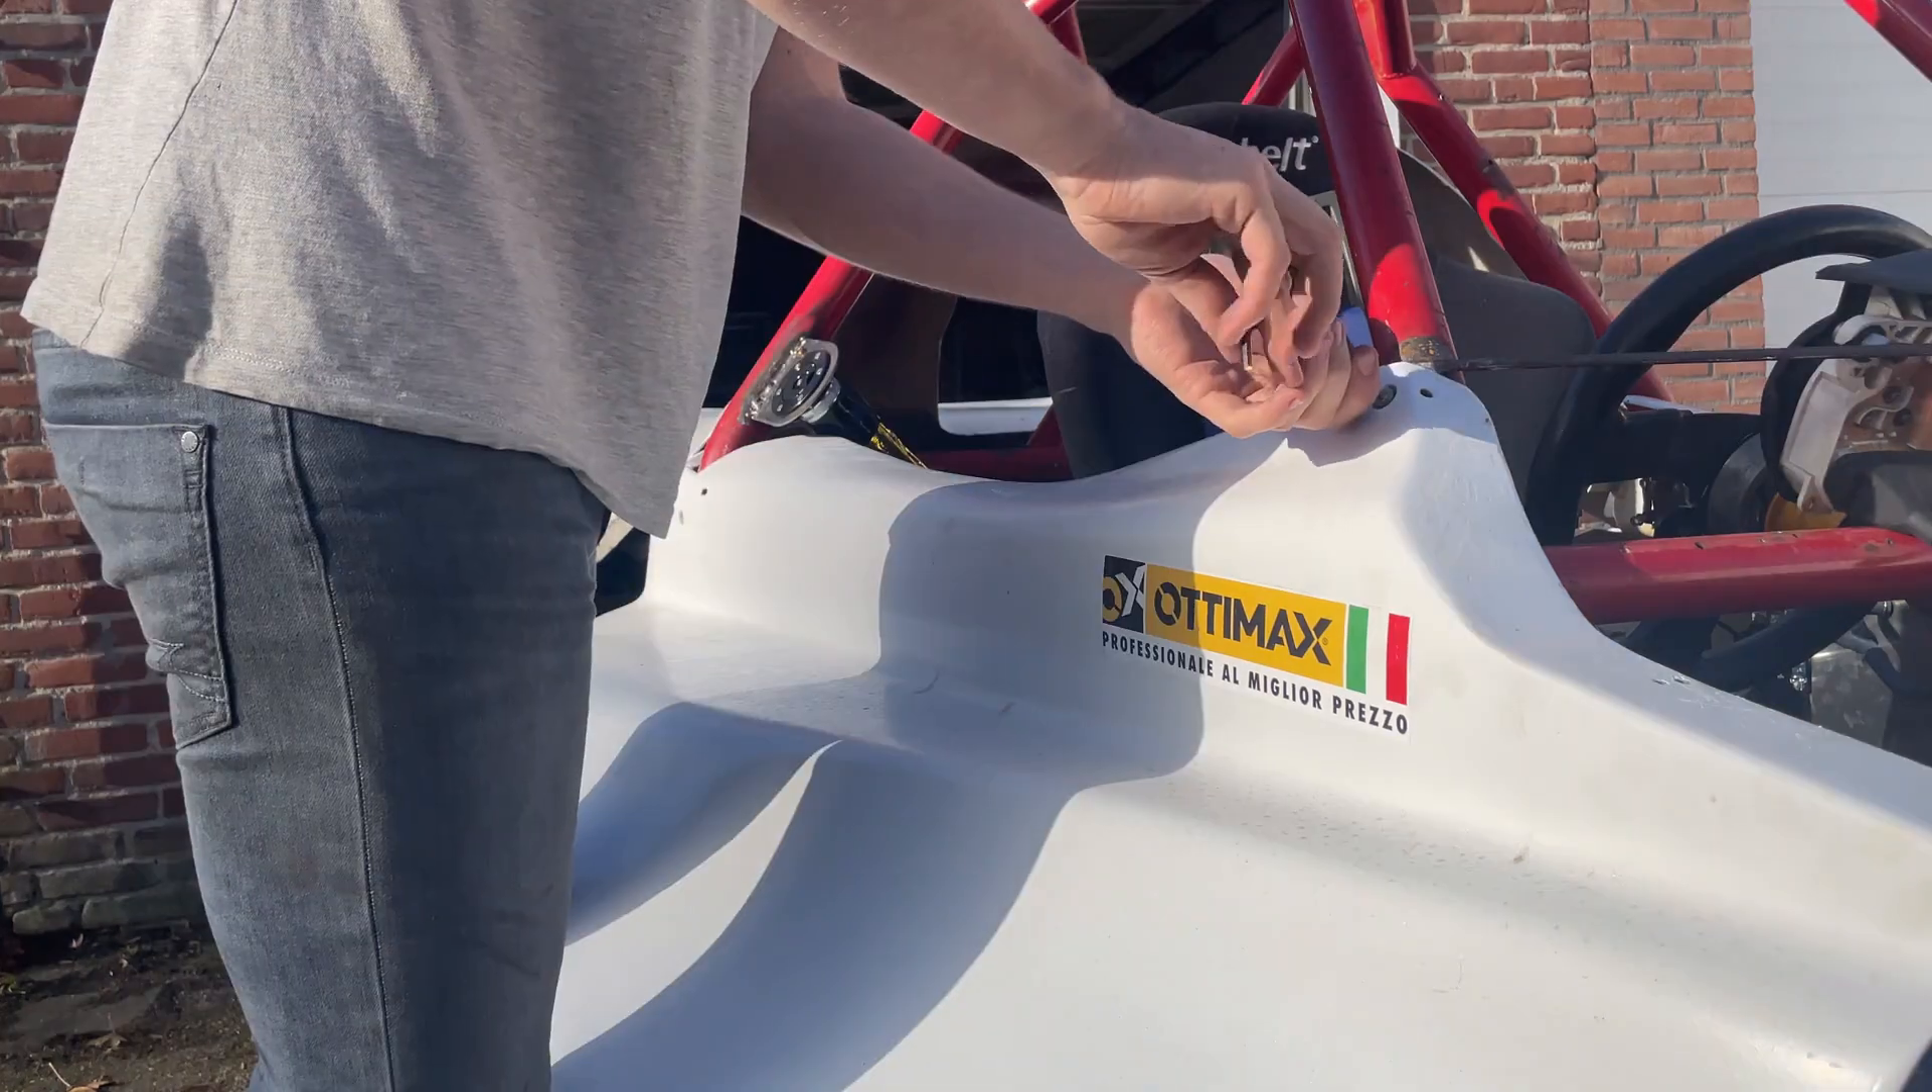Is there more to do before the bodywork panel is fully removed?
Yes.